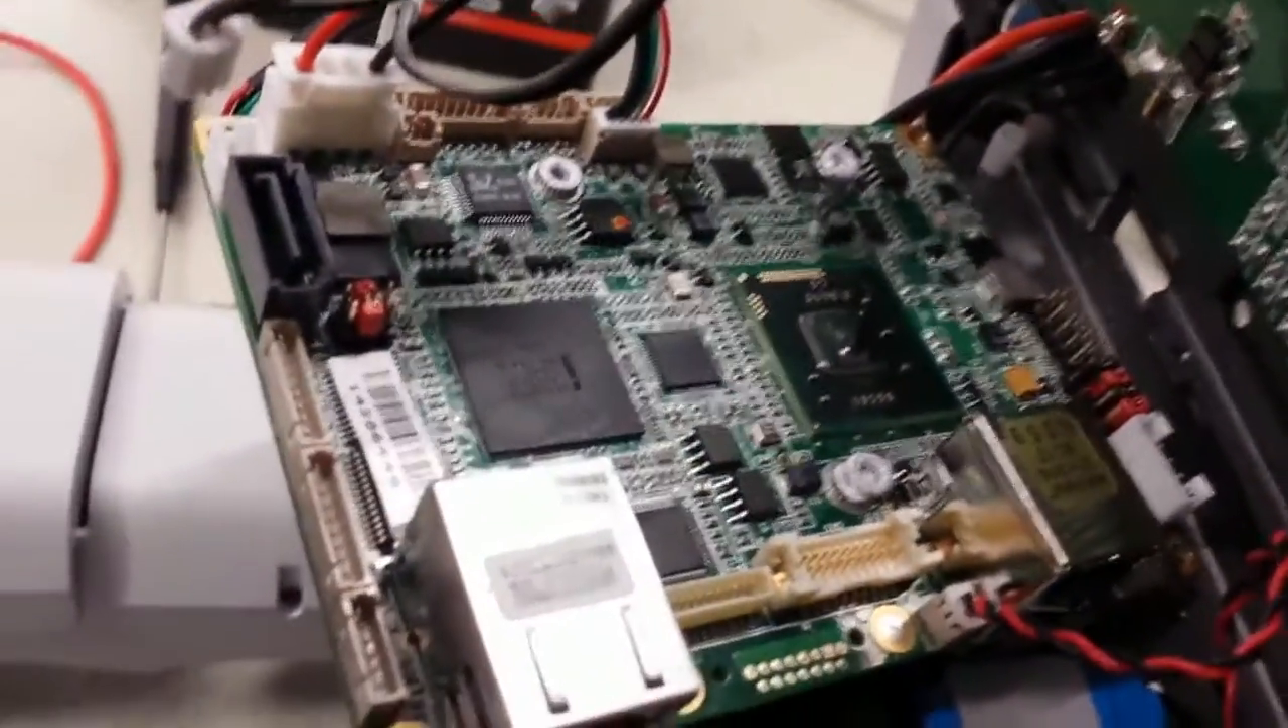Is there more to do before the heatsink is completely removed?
No.